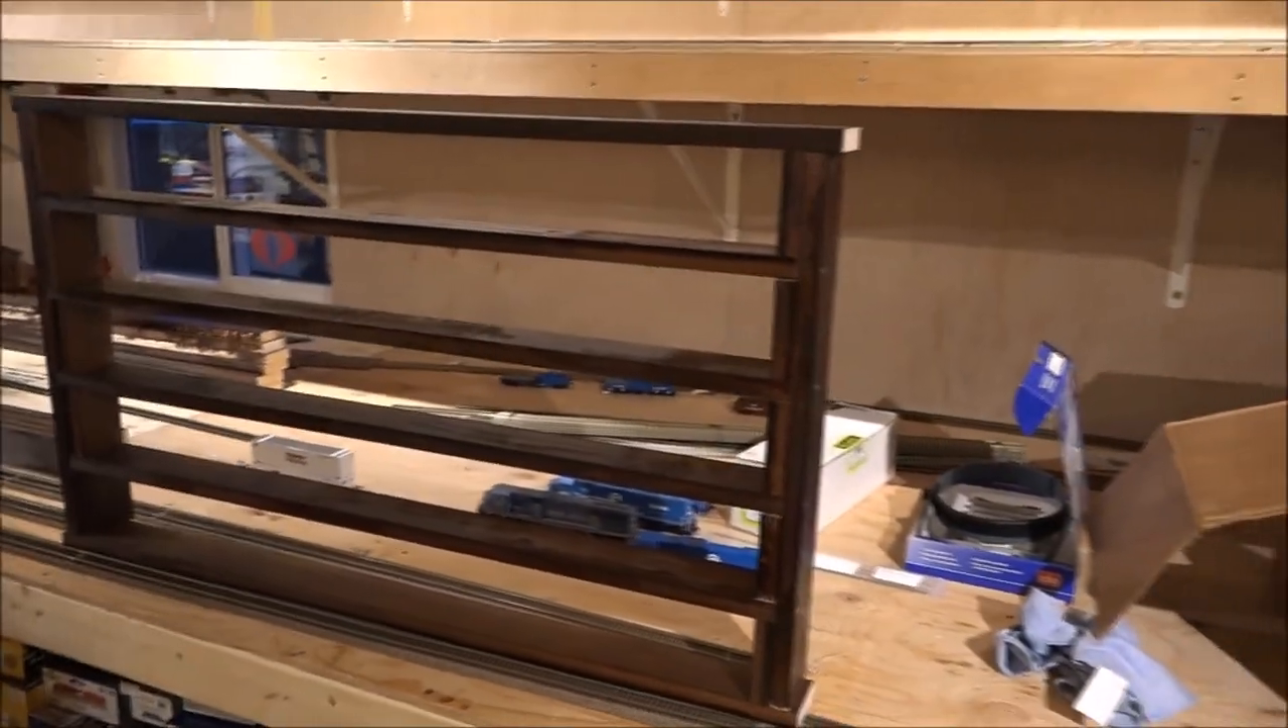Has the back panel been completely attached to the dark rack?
No.